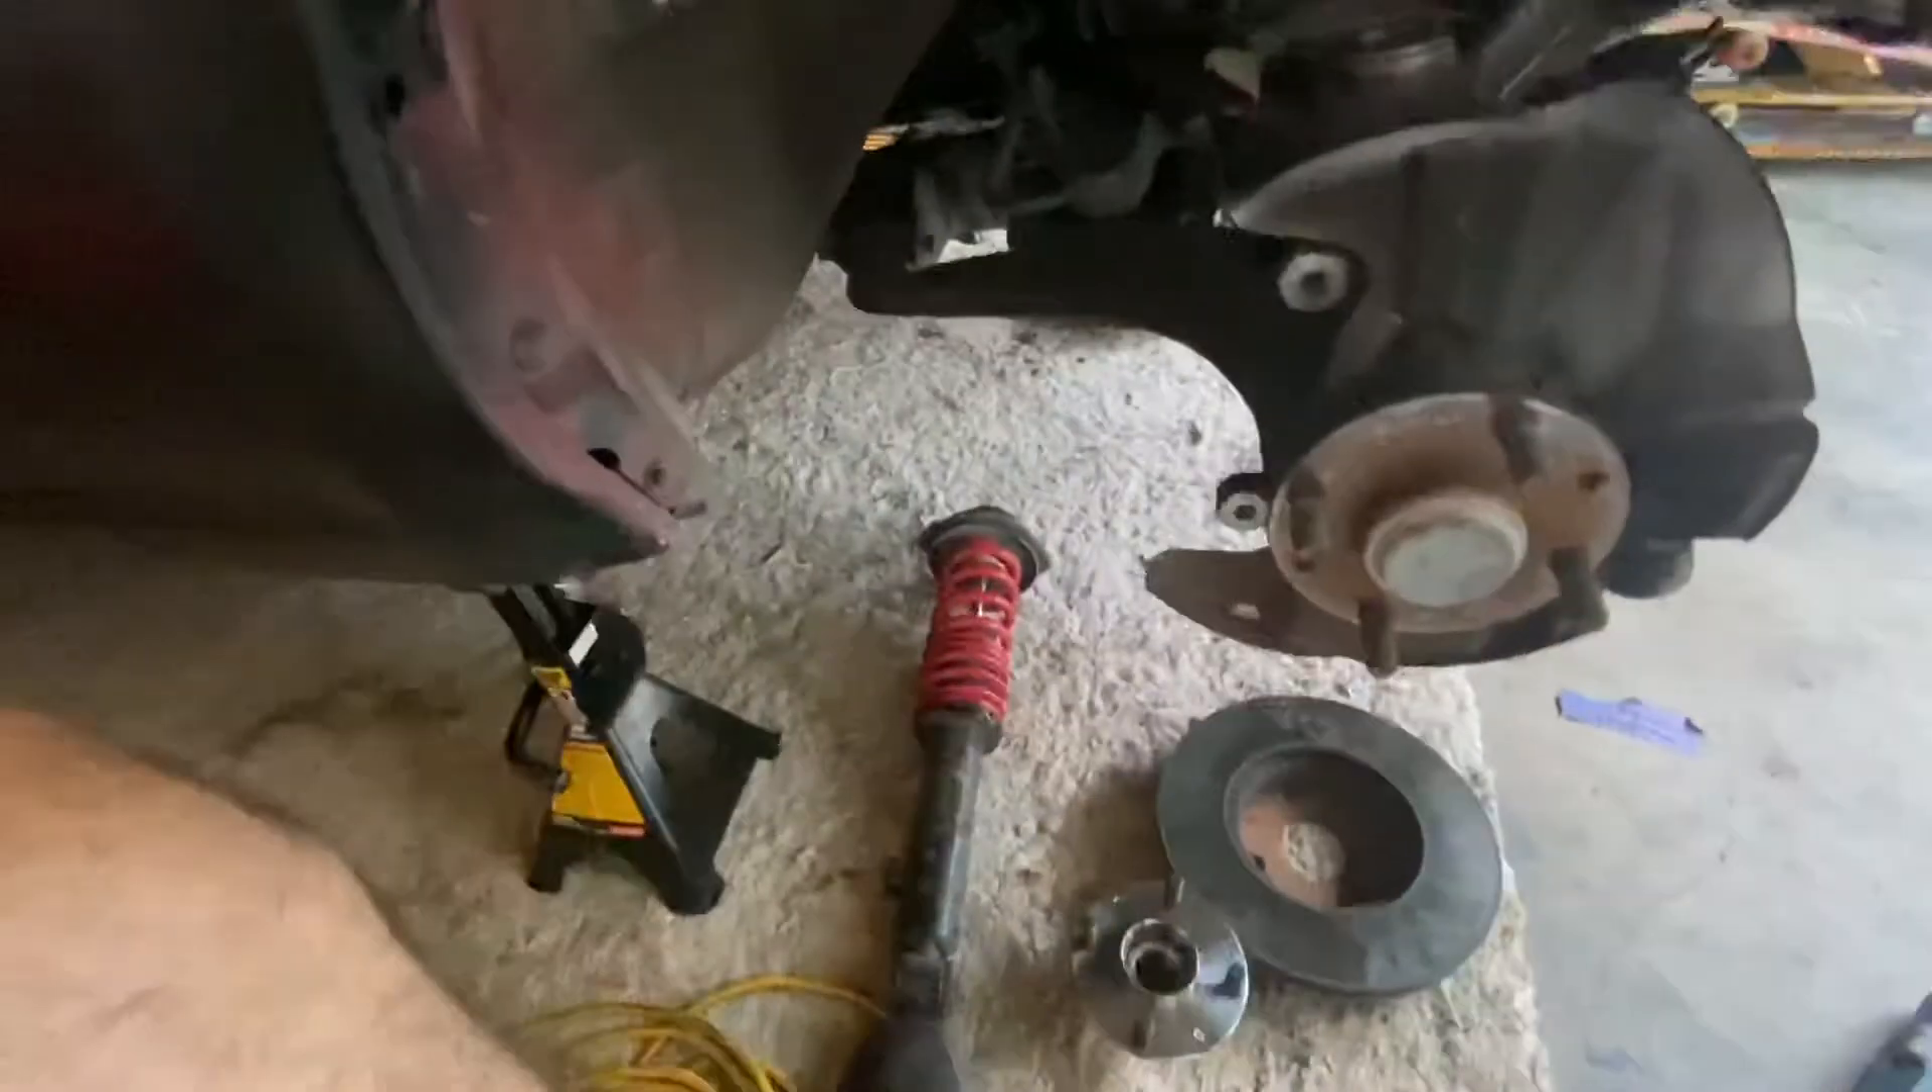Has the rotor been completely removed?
Yes.